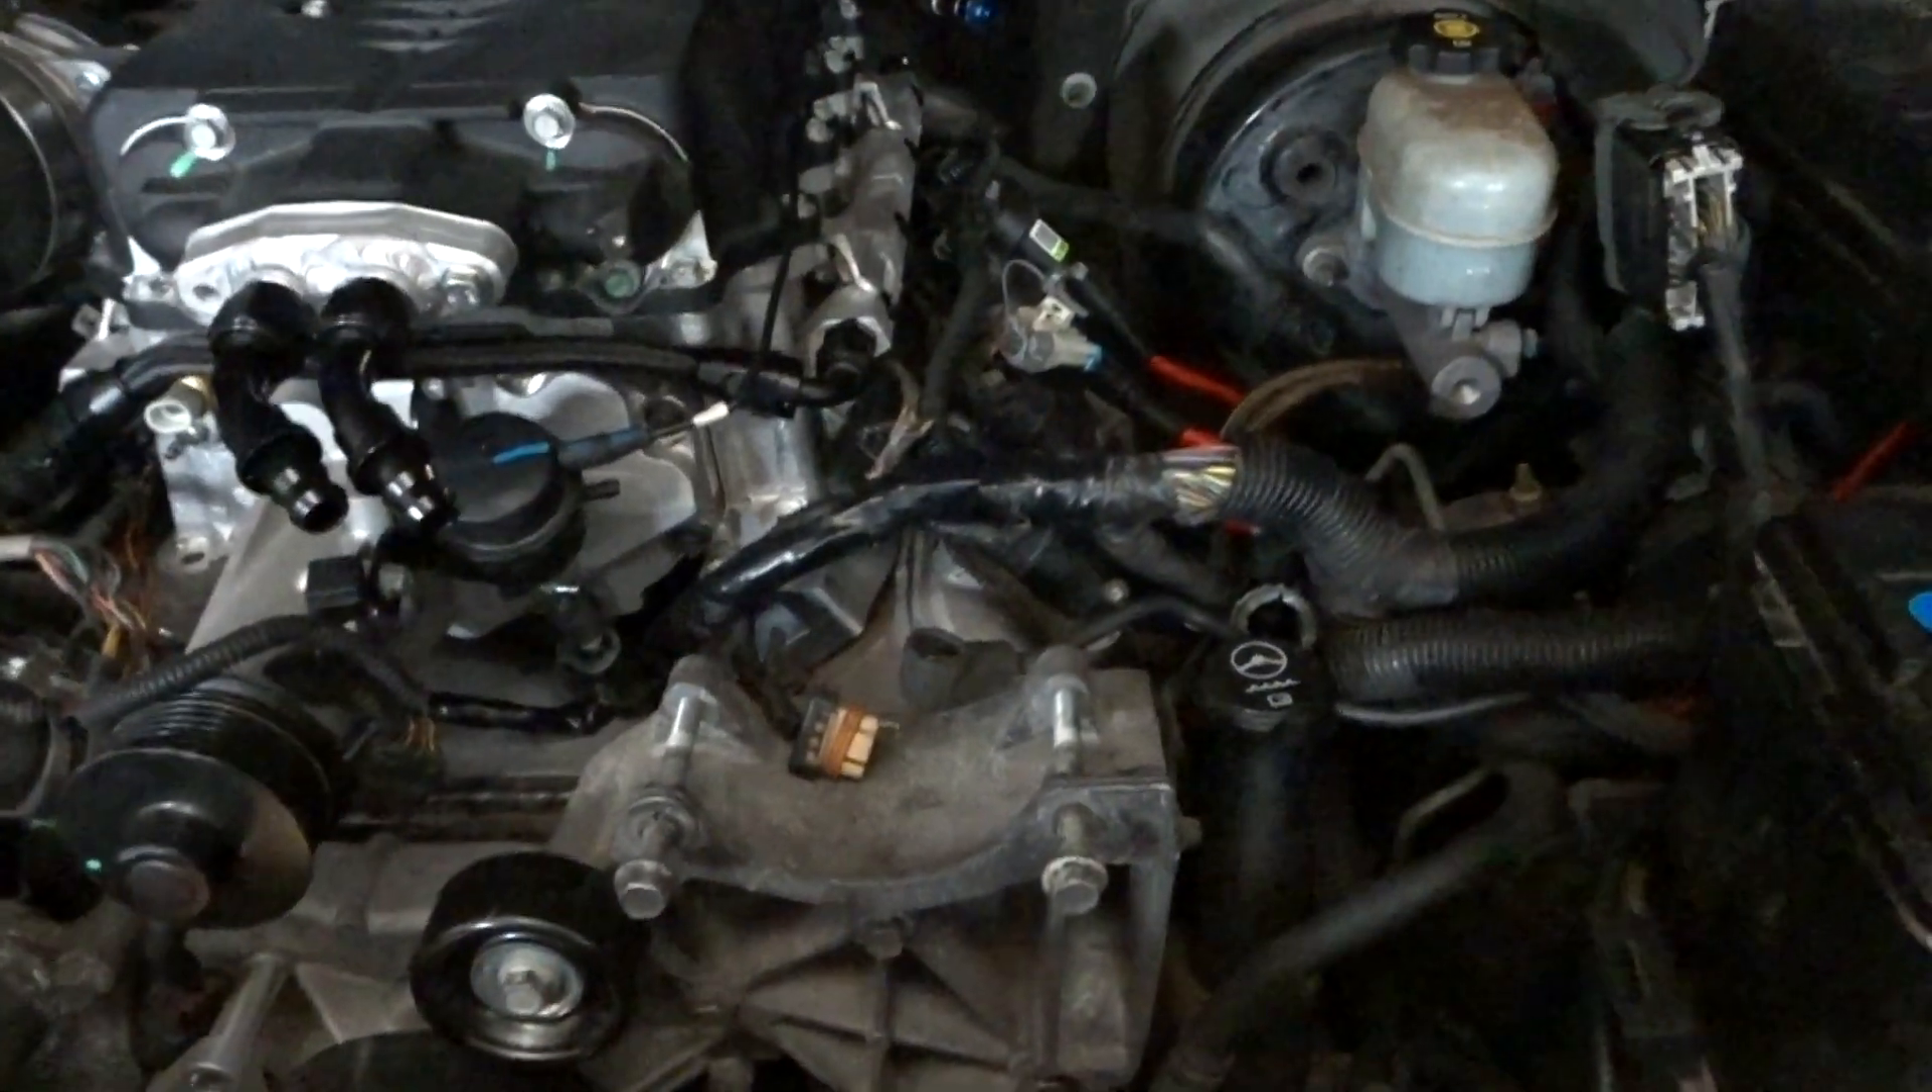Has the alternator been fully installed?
No.